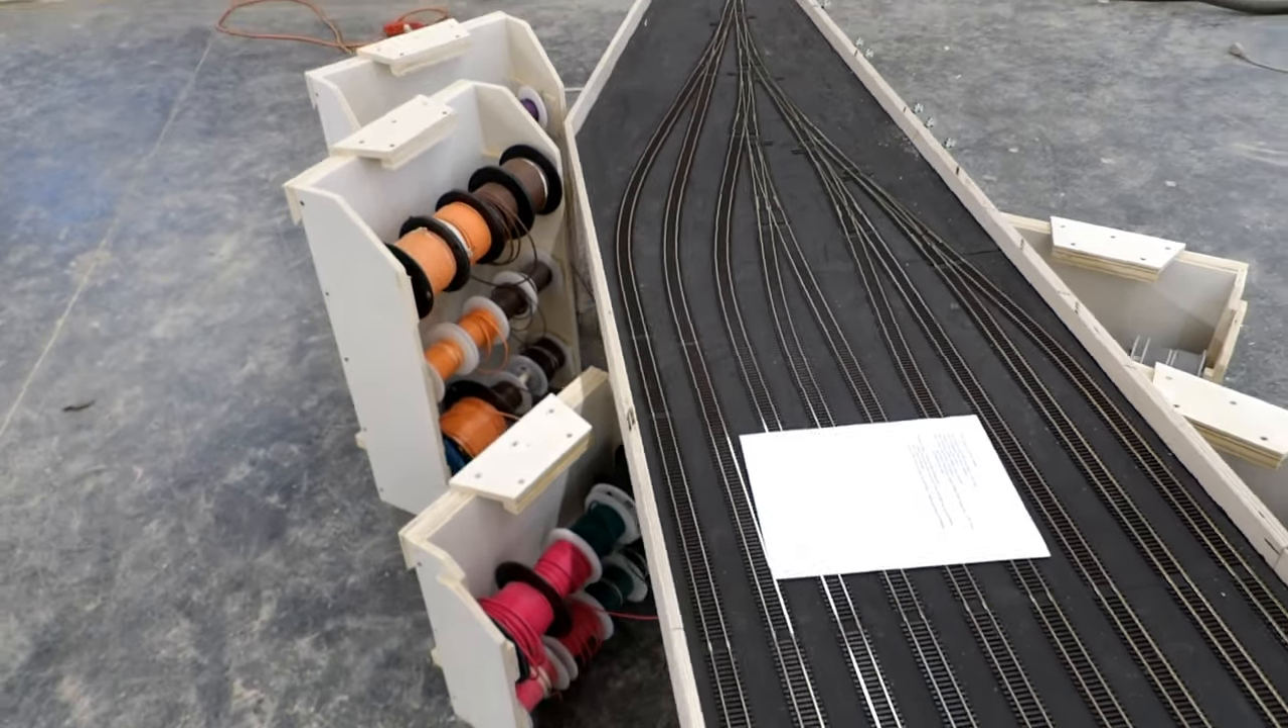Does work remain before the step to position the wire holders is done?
No.